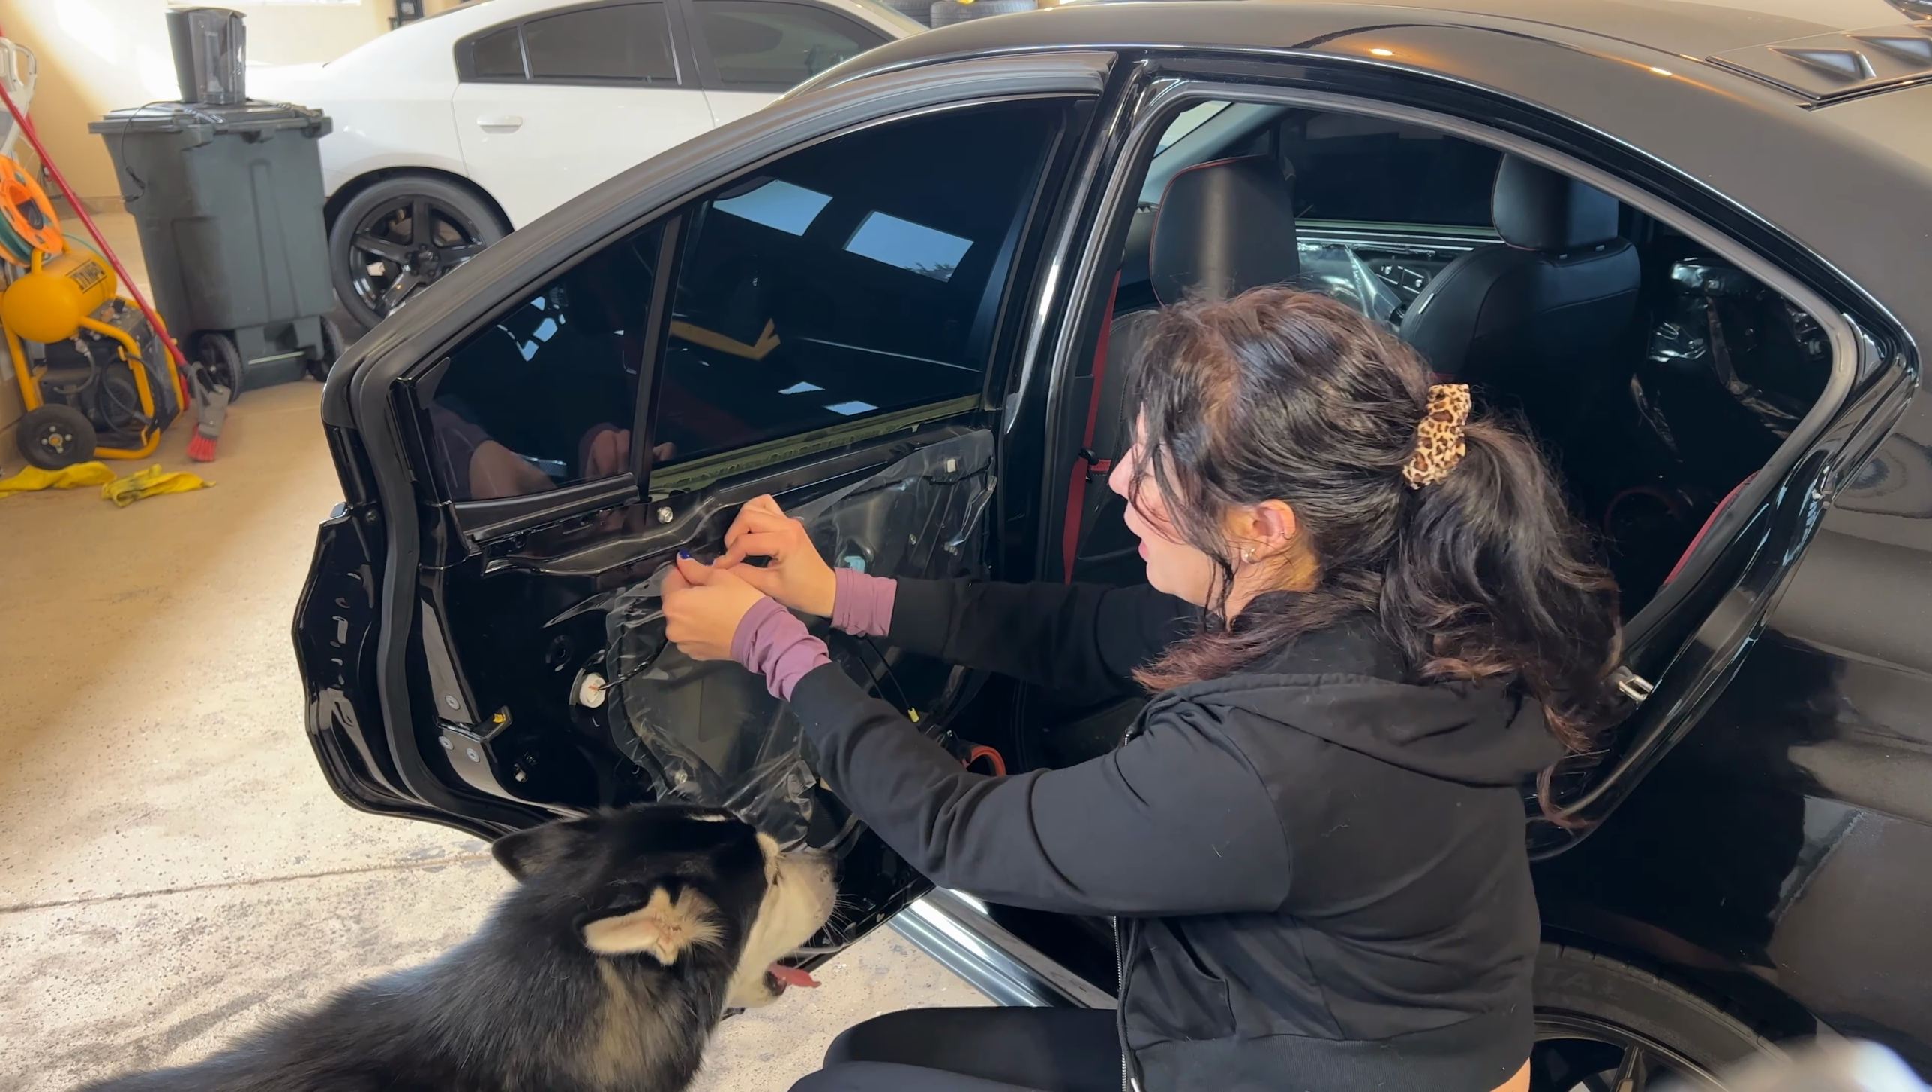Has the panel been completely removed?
Yes.